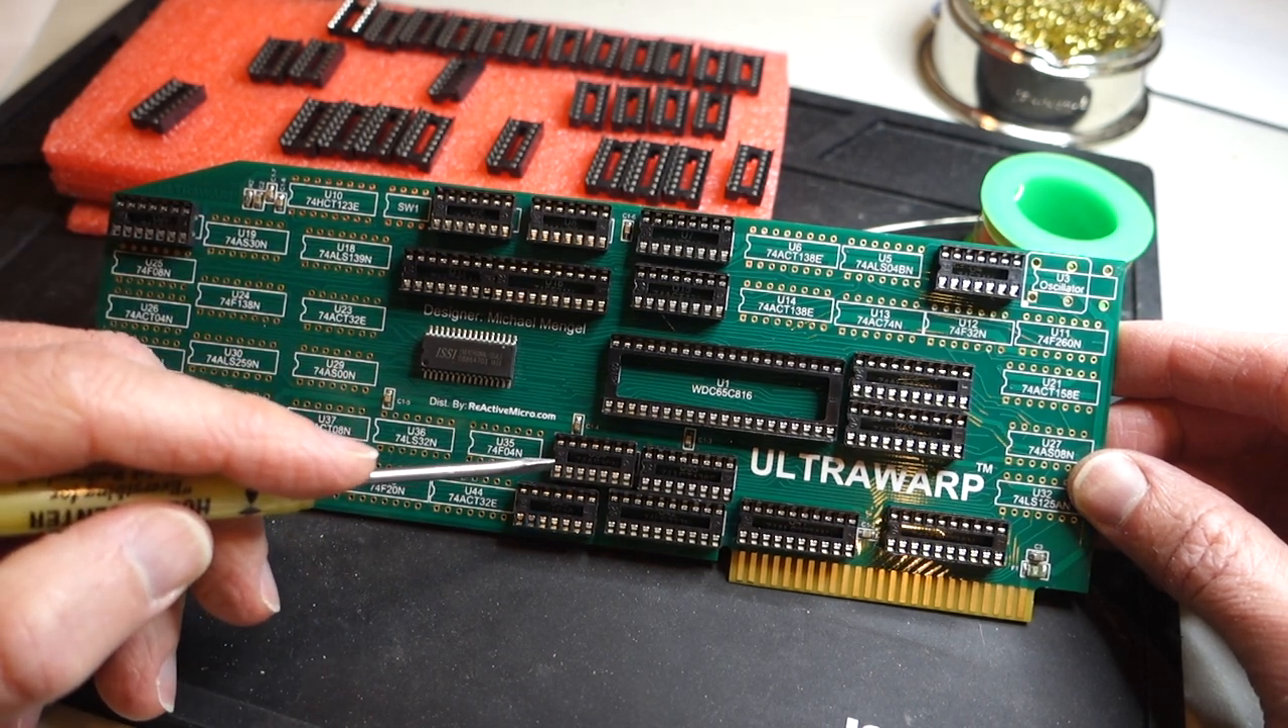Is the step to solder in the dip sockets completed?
No.